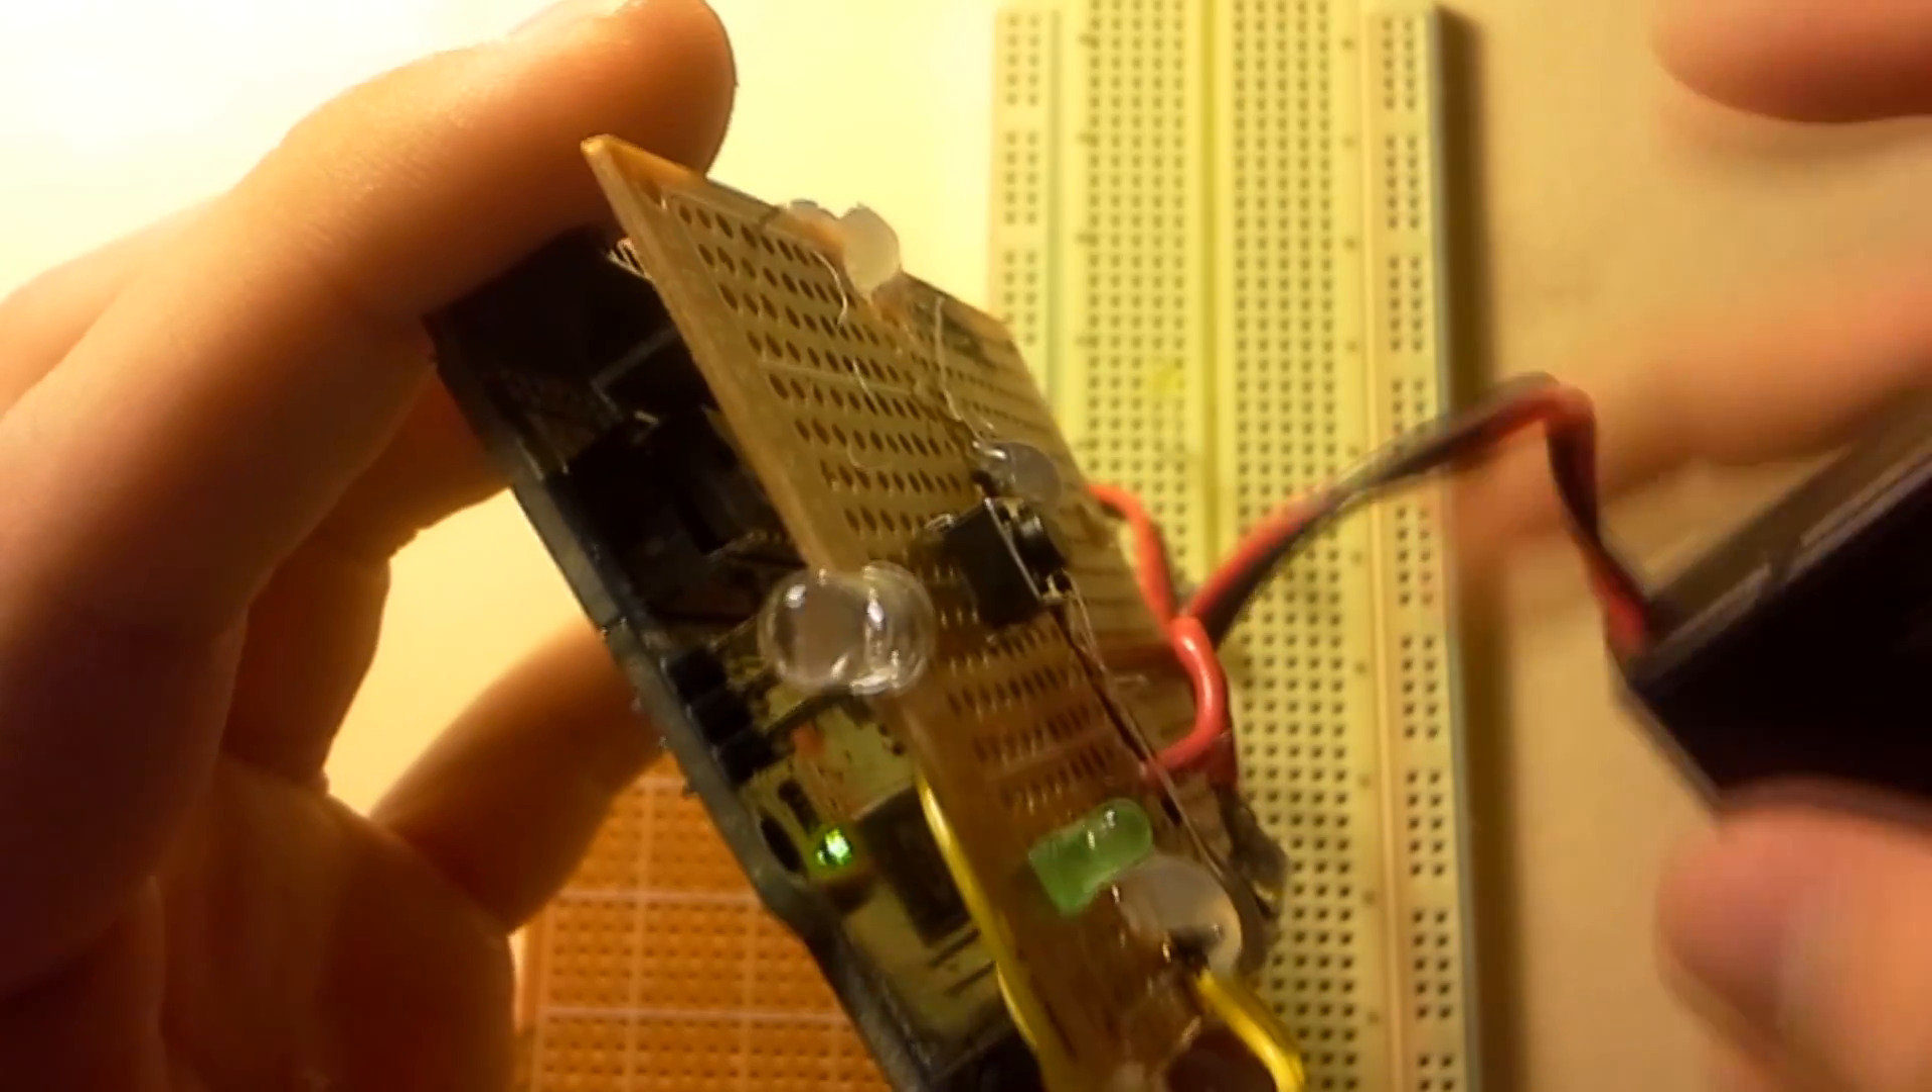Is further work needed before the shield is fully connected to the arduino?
No.